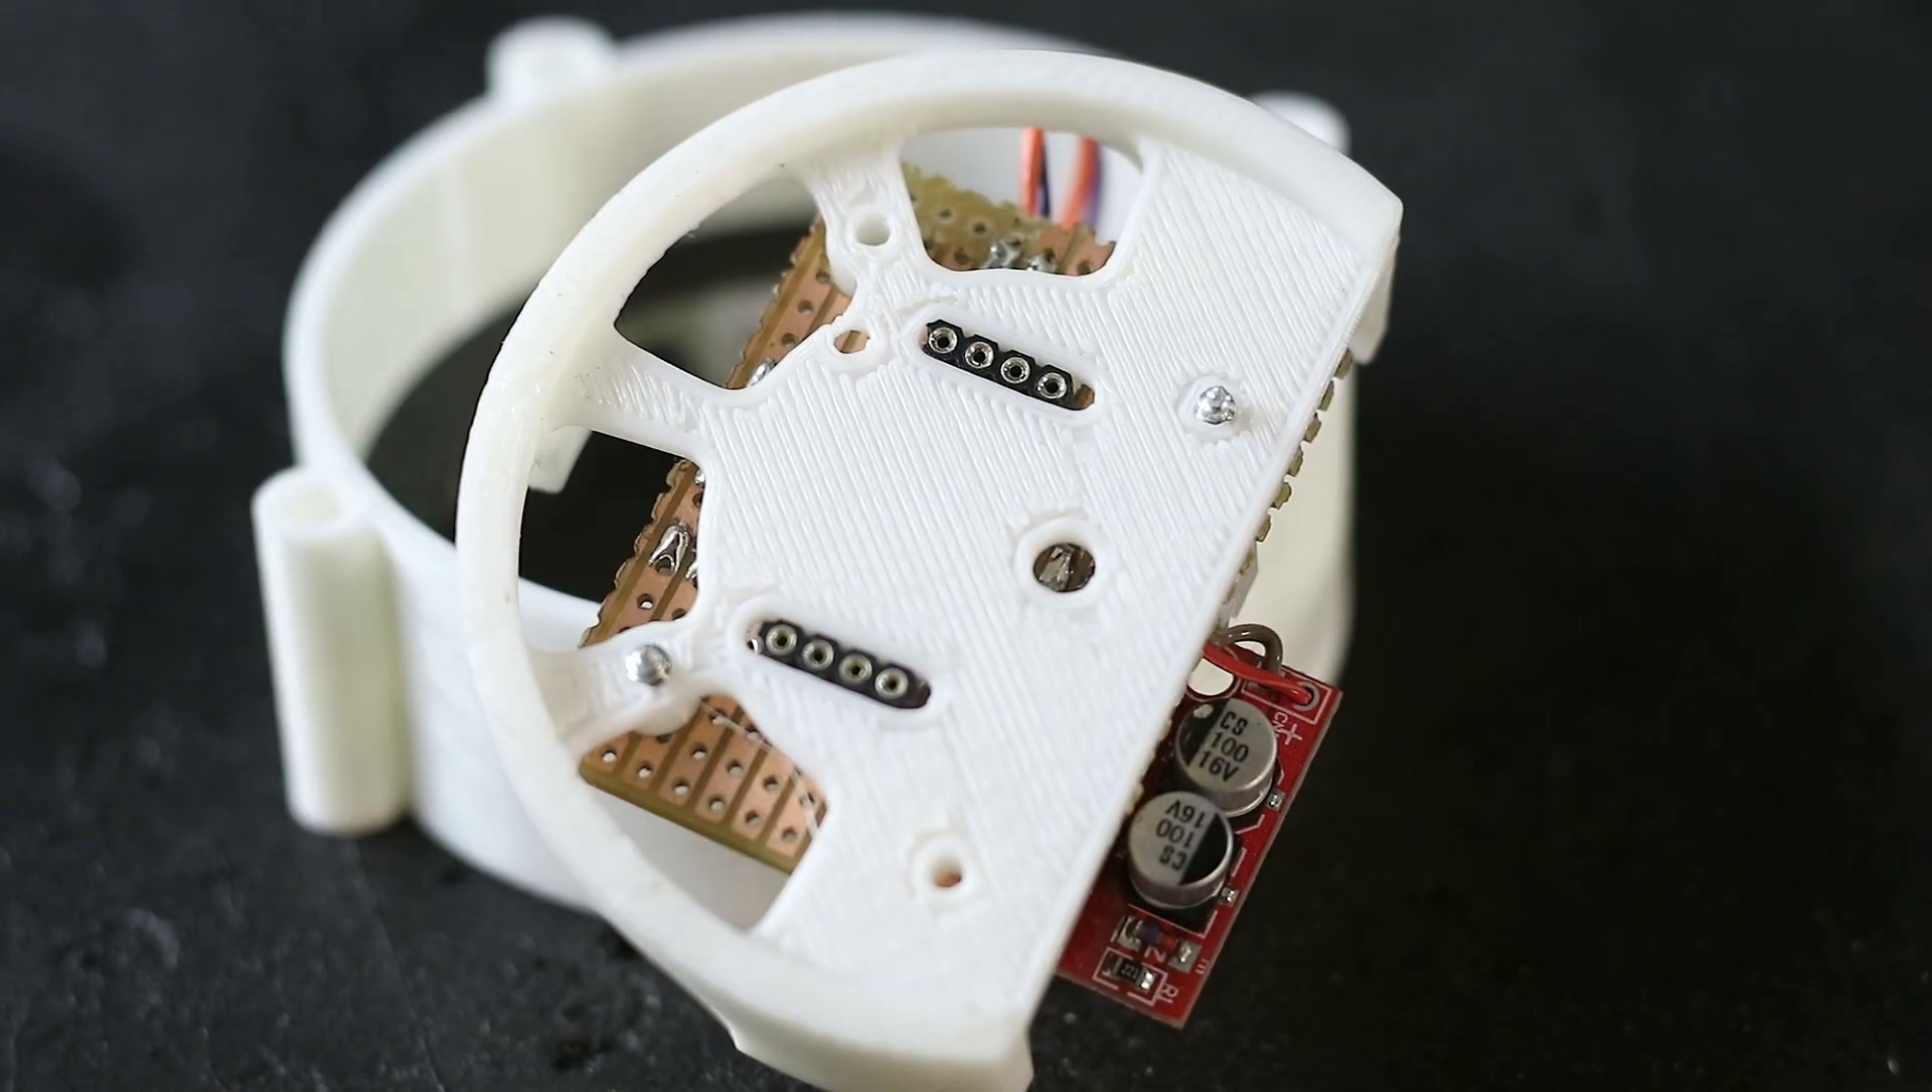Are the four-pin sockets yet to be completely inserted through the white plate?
No.